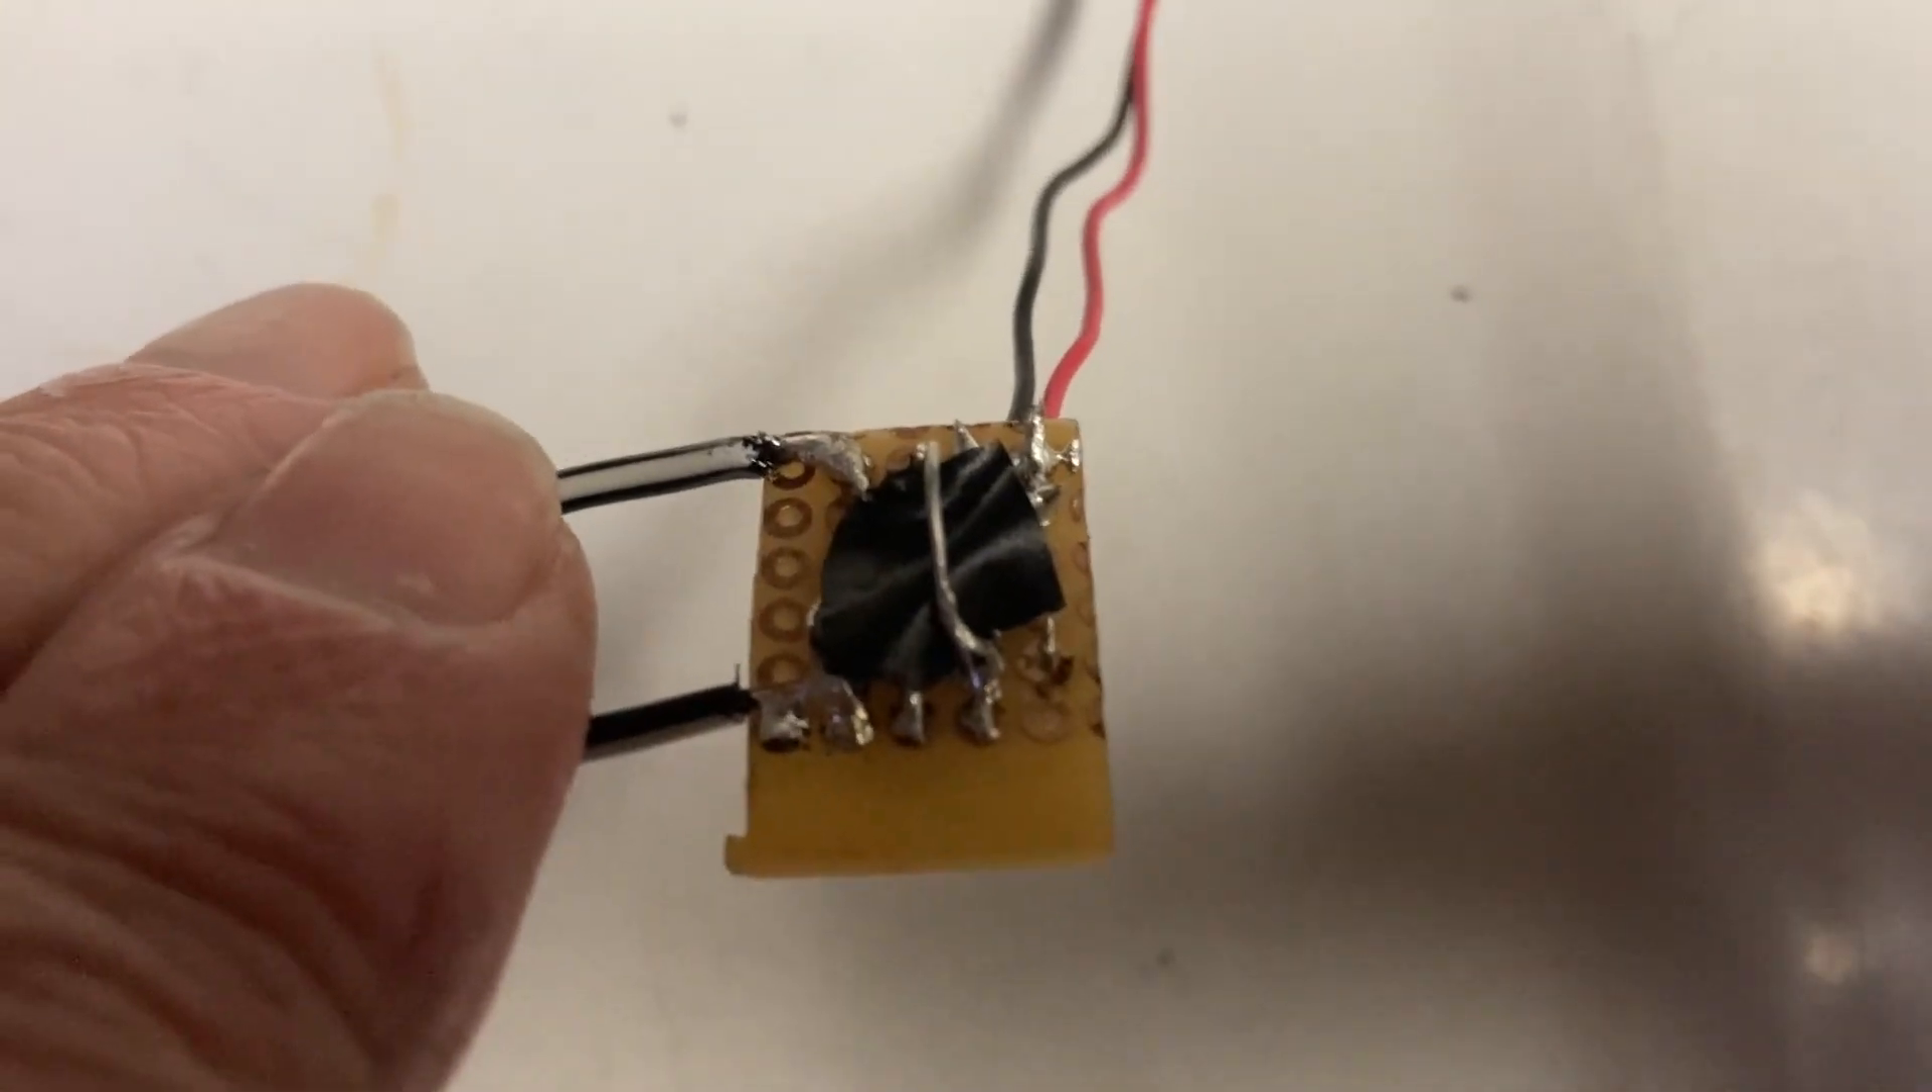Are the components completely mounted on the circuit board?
Yes.